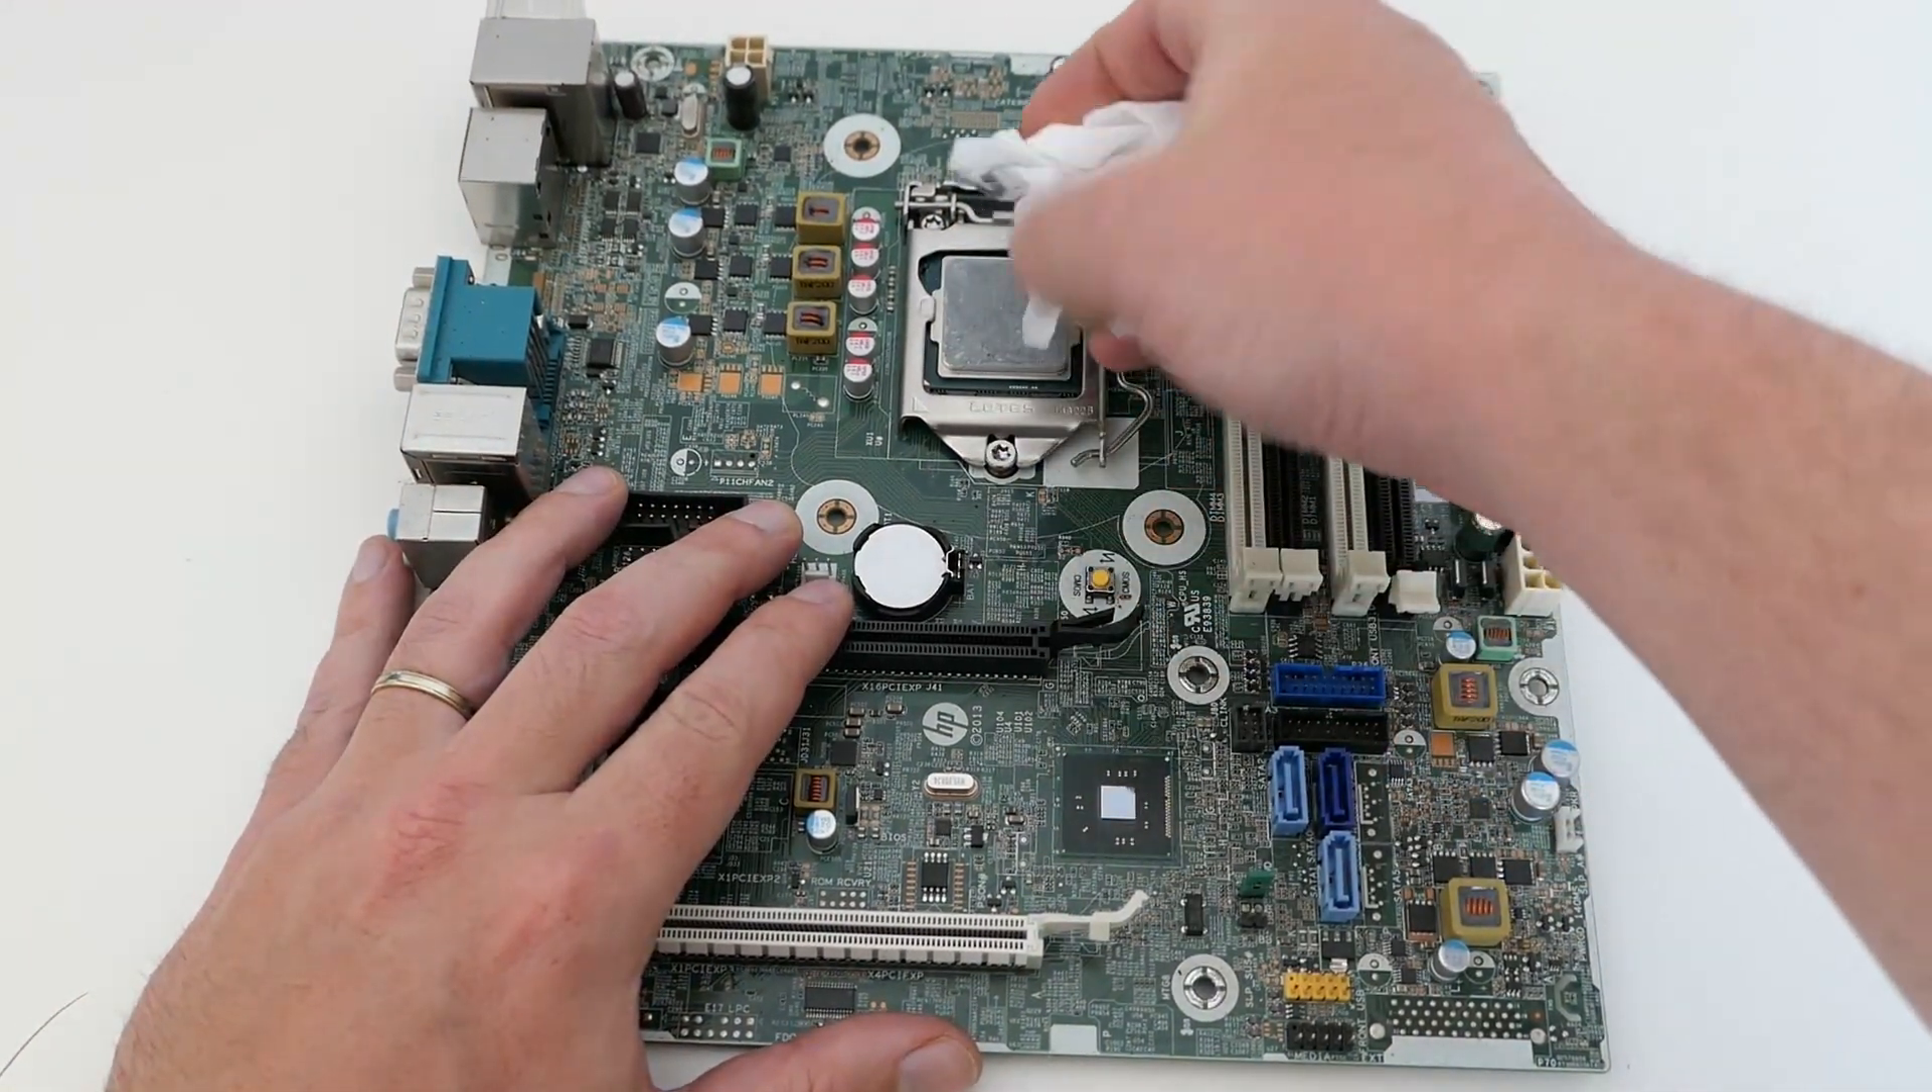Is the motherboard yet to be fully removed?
No.